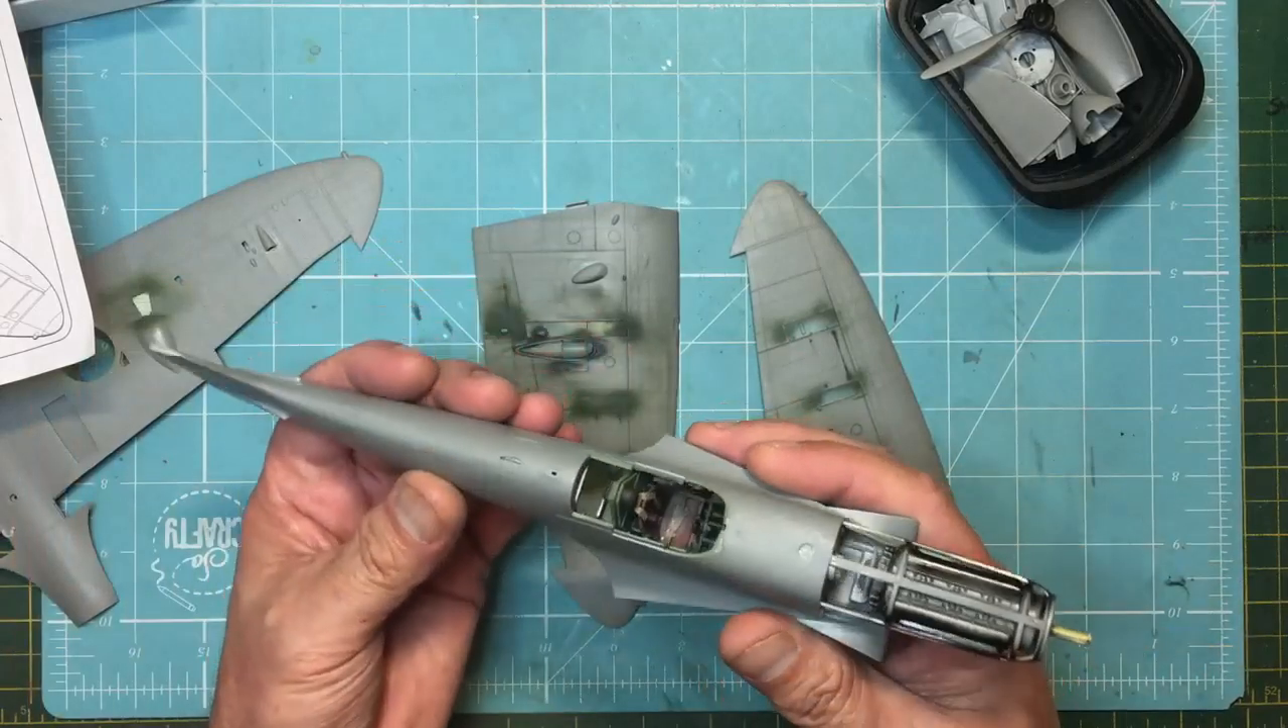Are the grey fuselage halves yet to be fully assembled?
No.